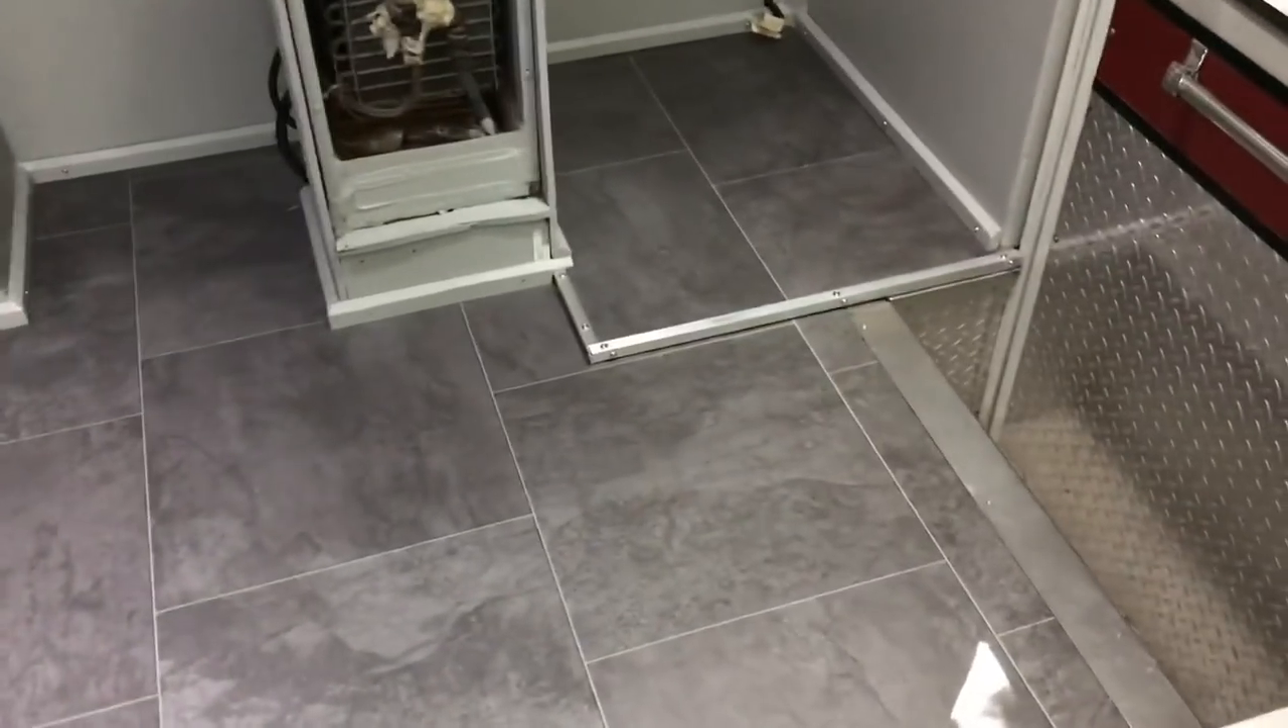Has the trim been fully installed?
Yes.